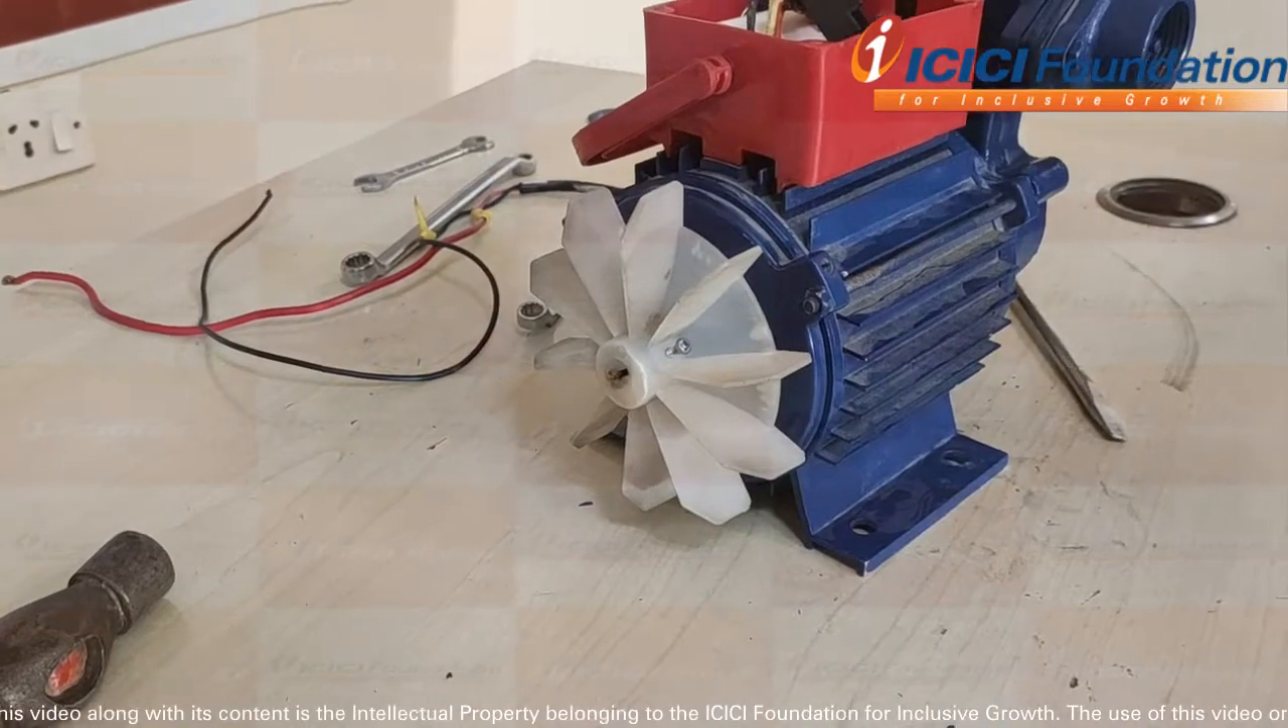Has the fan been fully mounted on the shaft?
Yes.